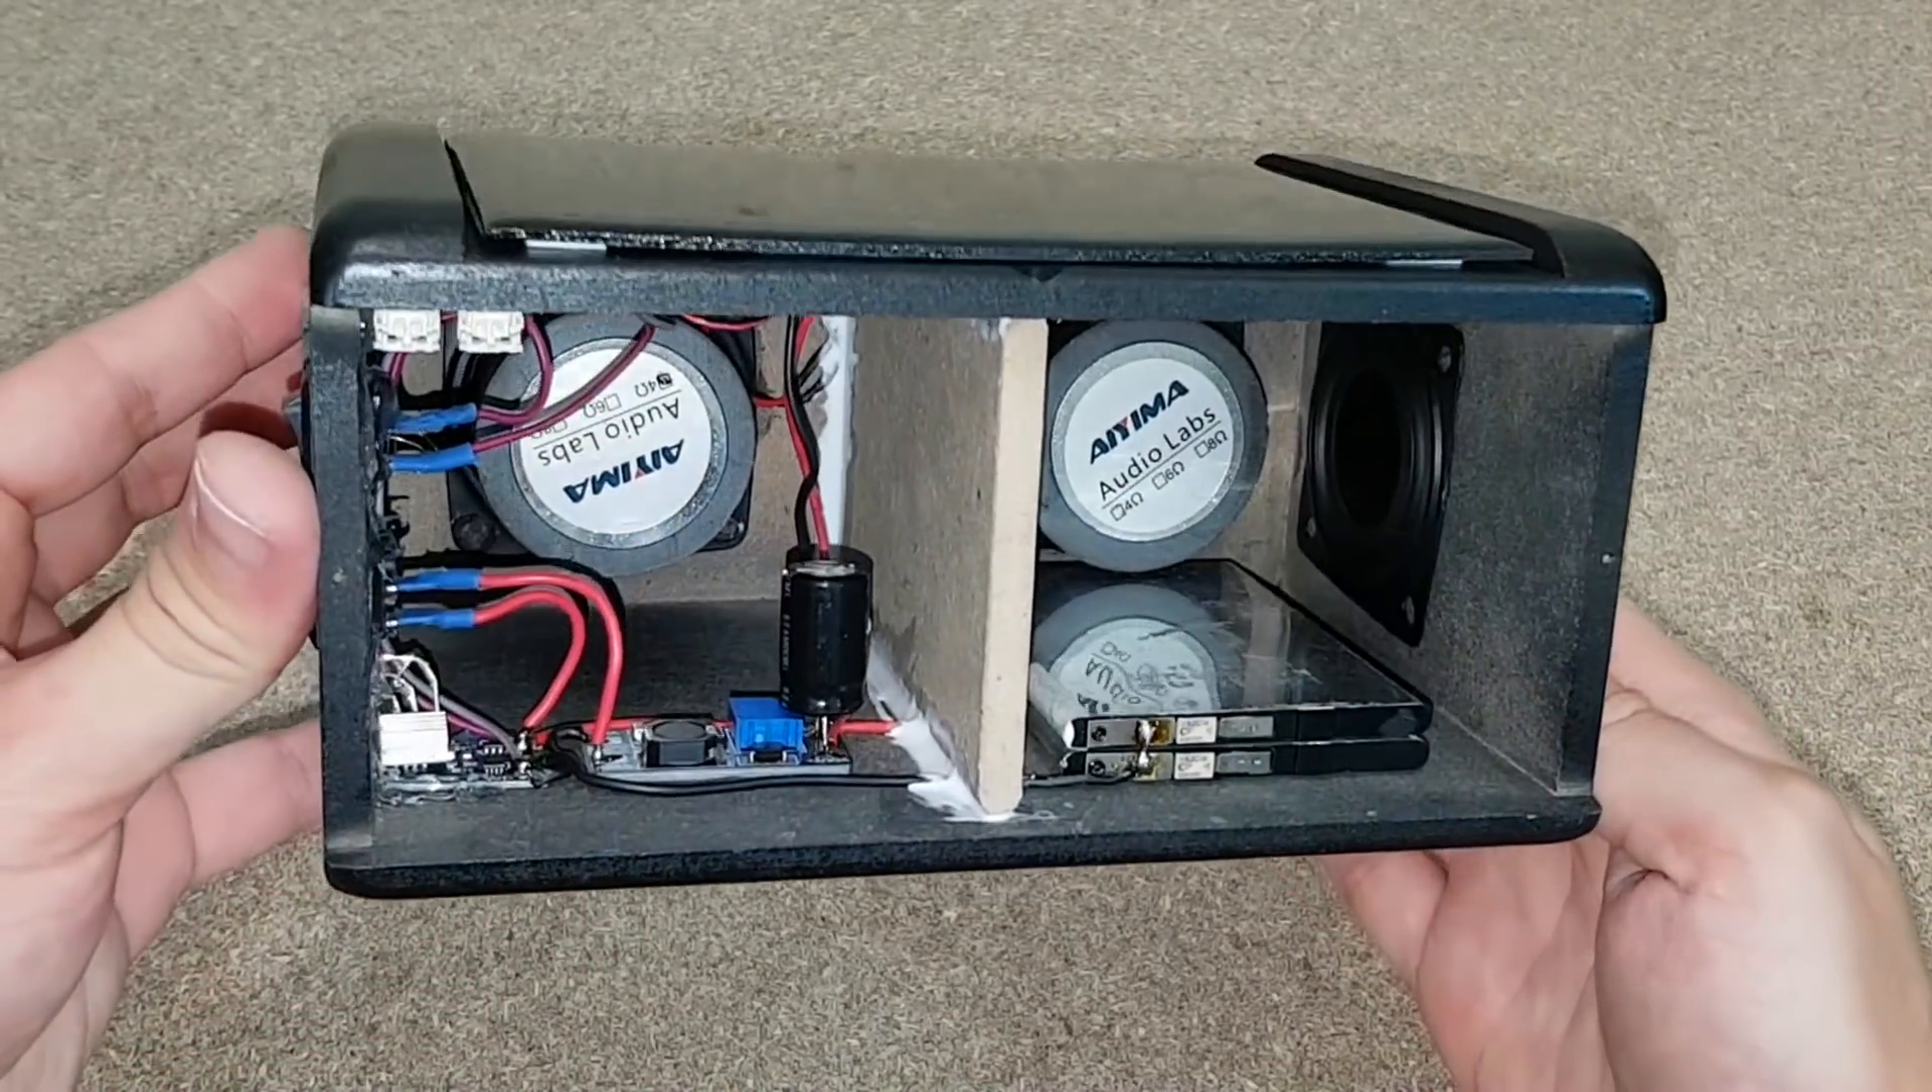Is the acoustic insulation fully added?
No.